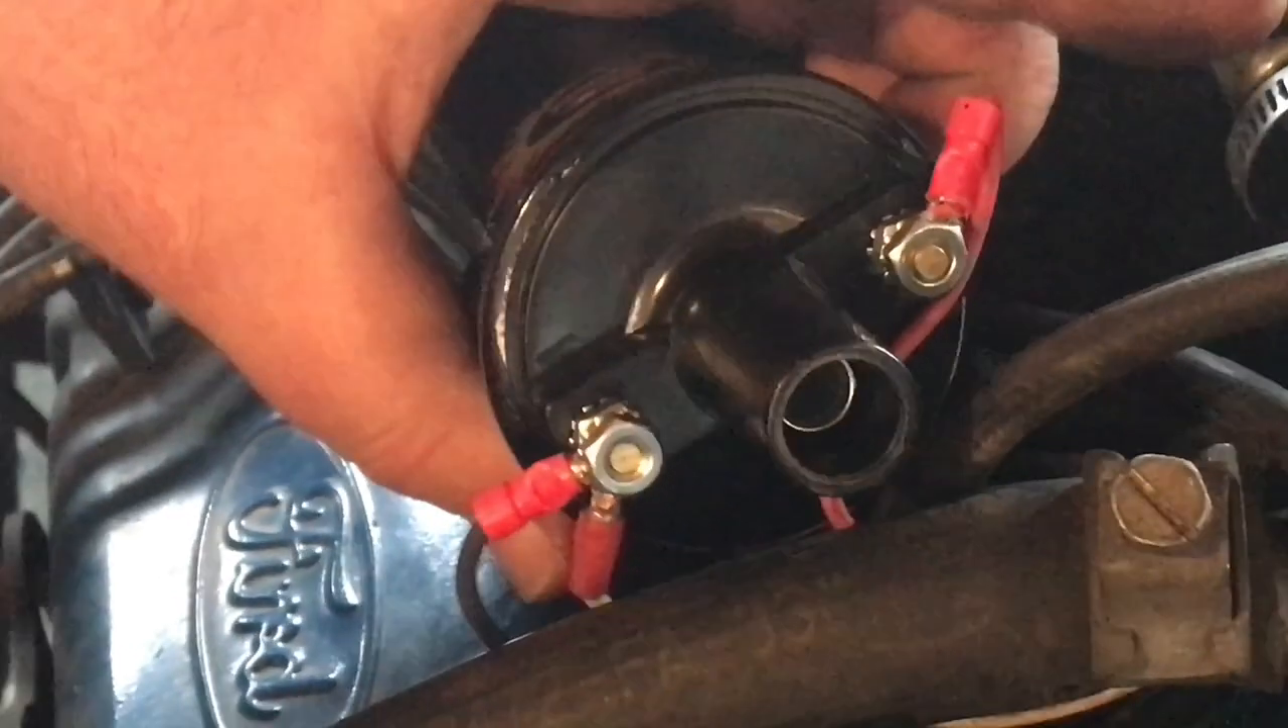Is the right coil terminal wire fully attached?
Yes.